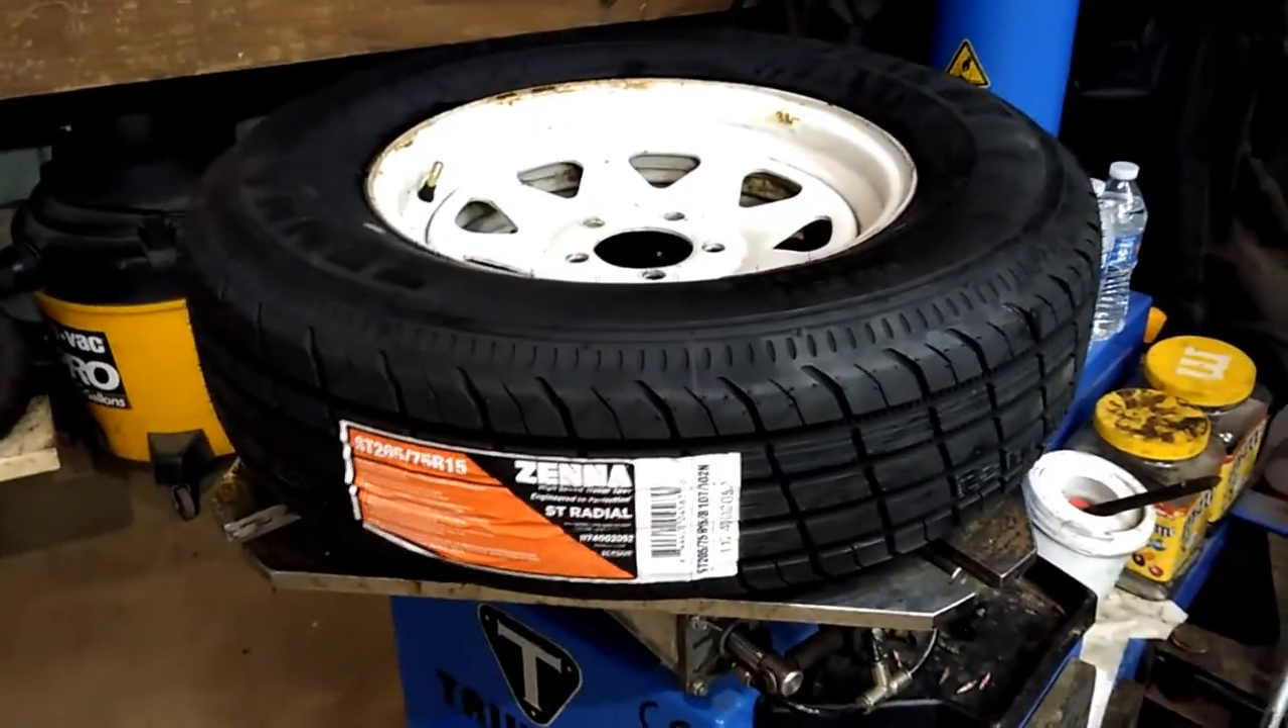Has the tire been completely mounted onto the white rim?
Yes.